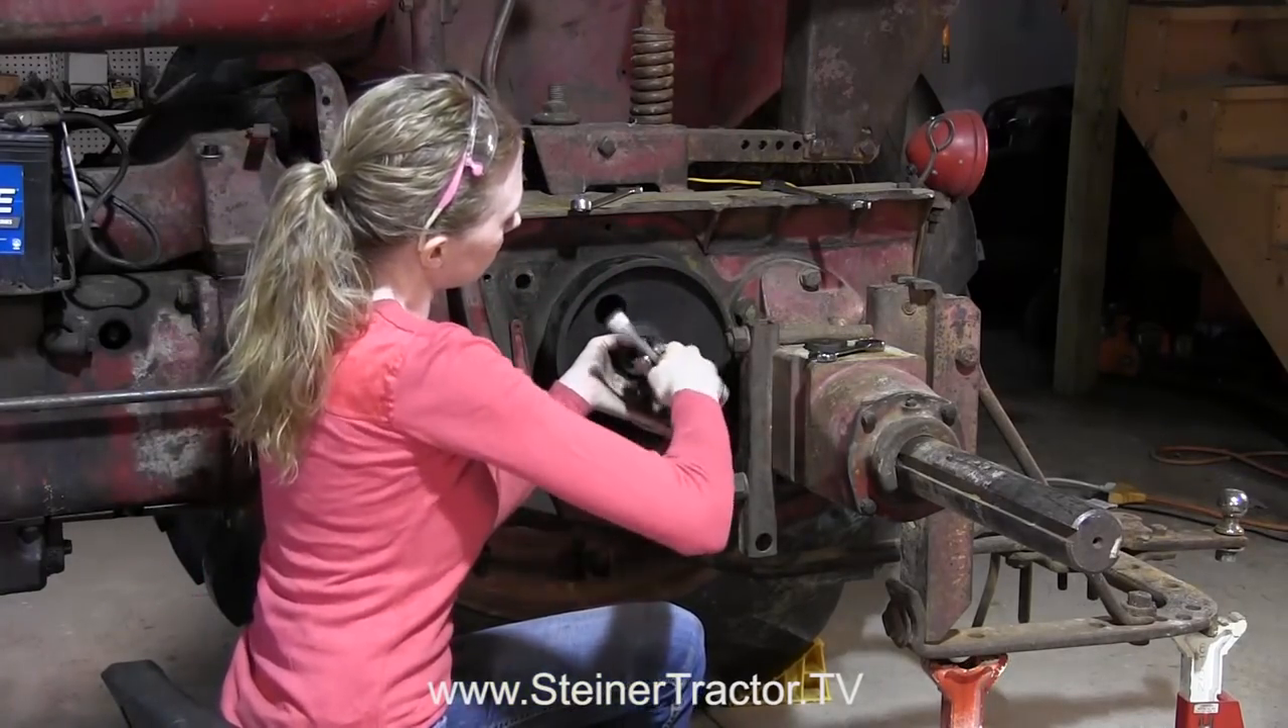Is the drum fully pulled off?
No.